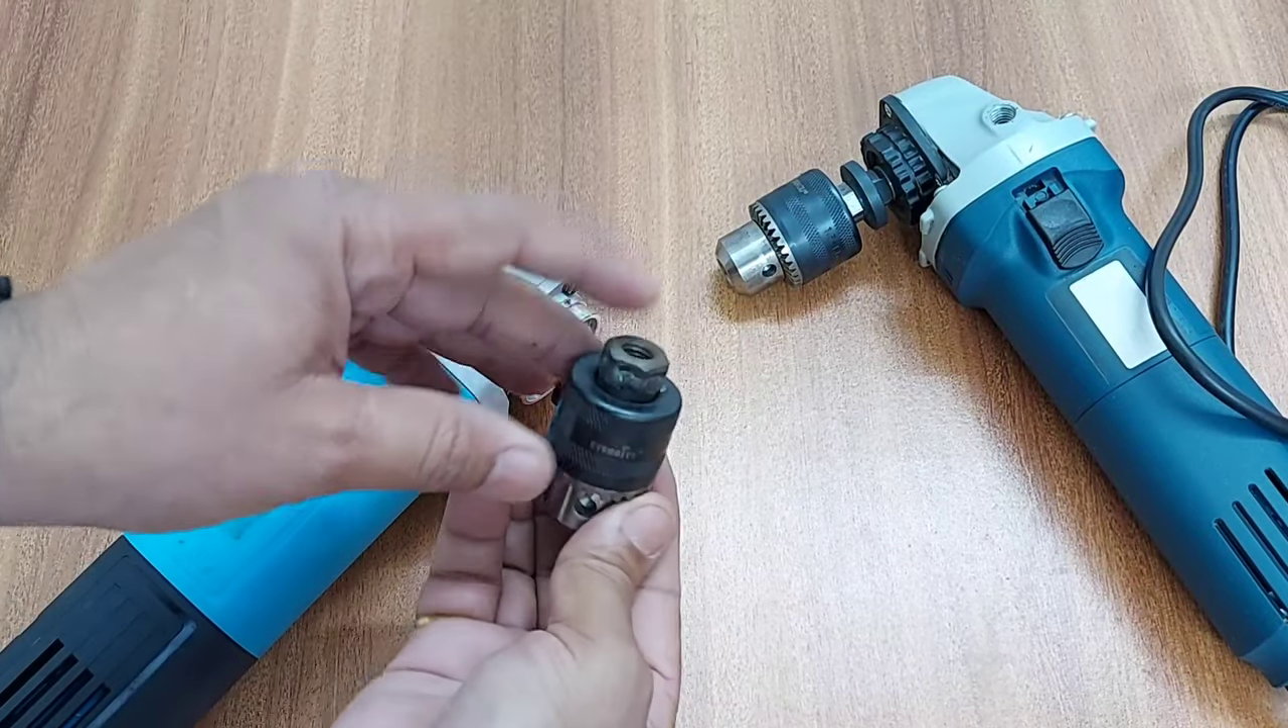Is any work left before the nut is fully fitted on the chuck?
No.